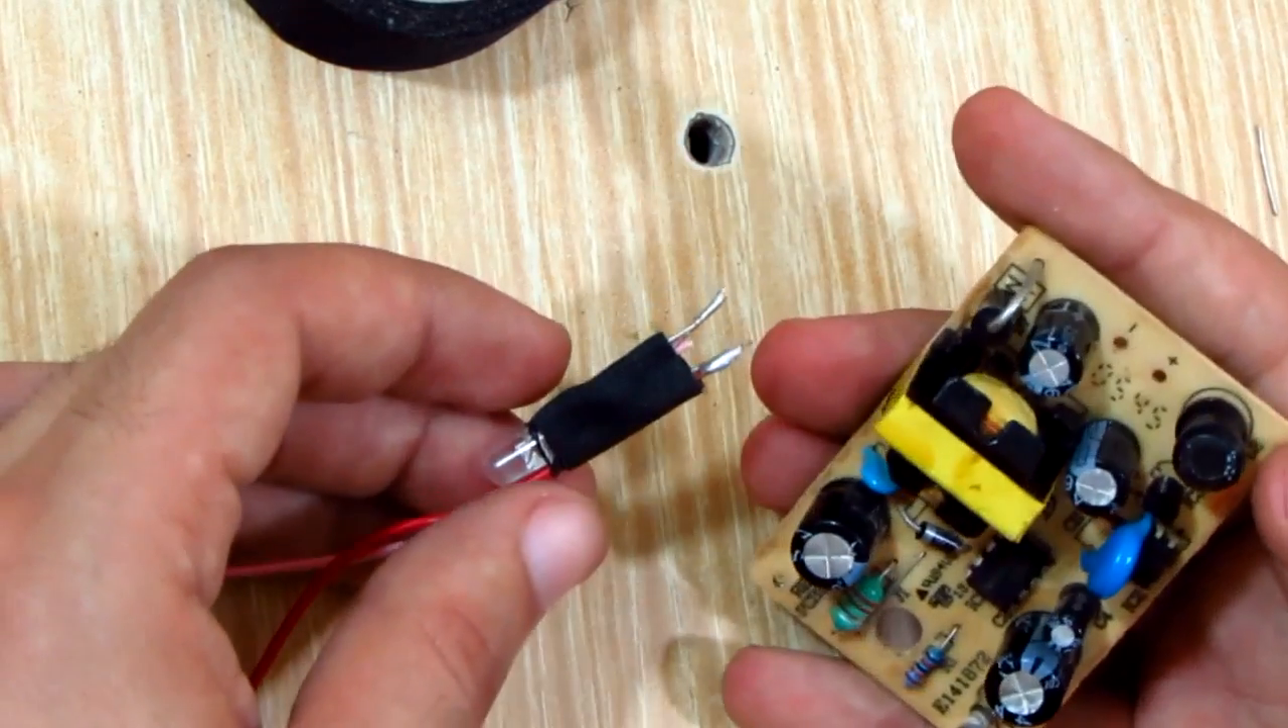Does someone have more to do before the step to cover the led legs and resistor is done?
No.